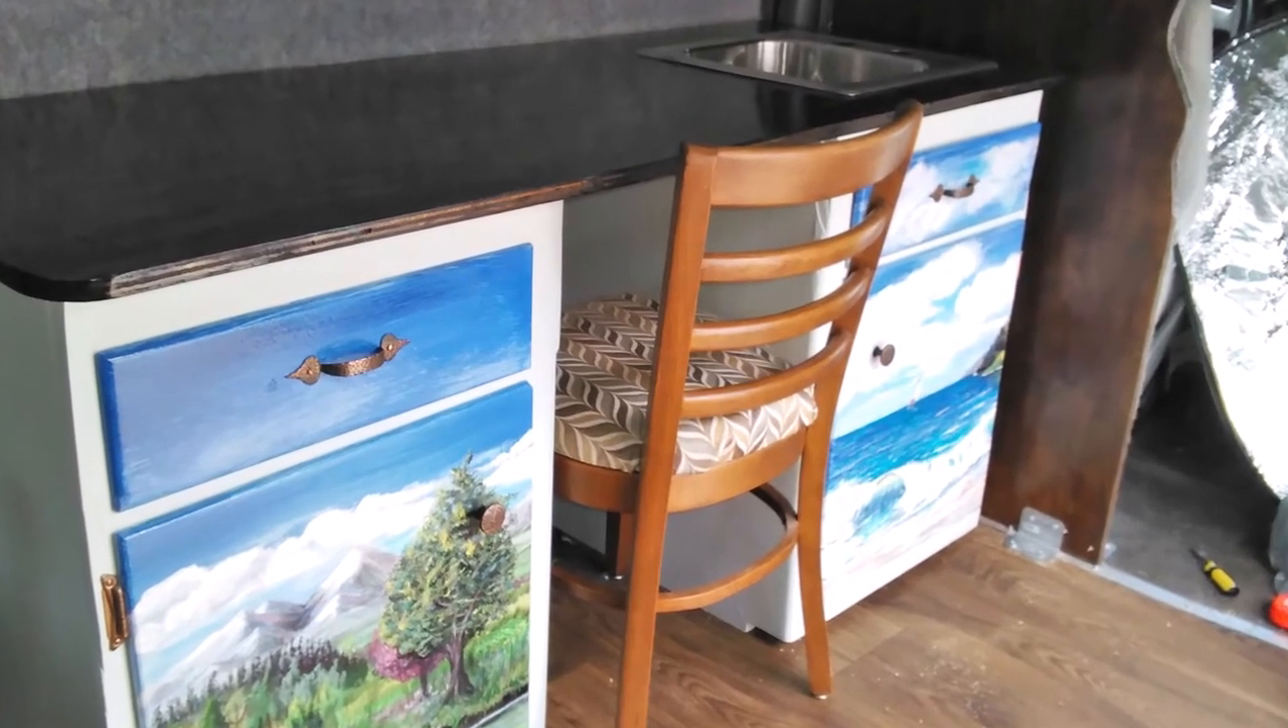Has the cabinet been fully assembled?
Yes.